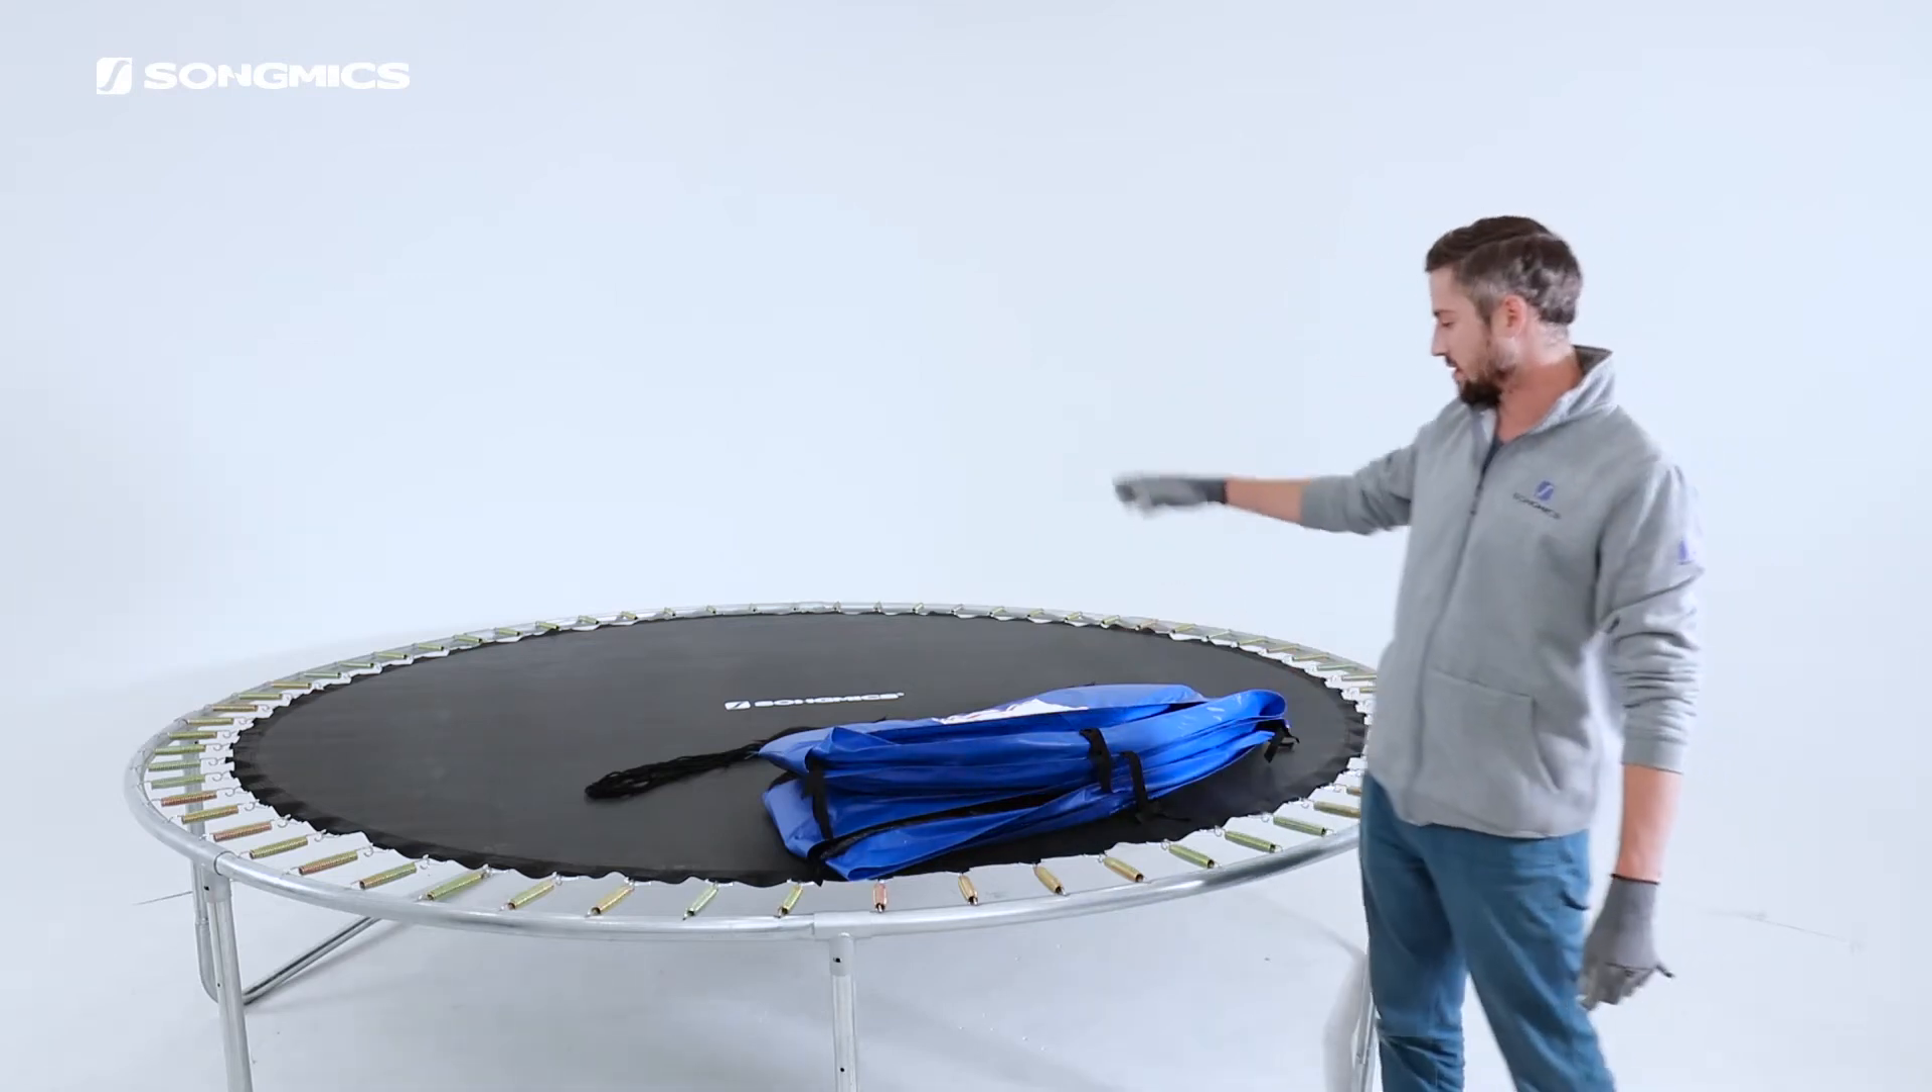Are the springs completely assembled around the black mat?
Yes.